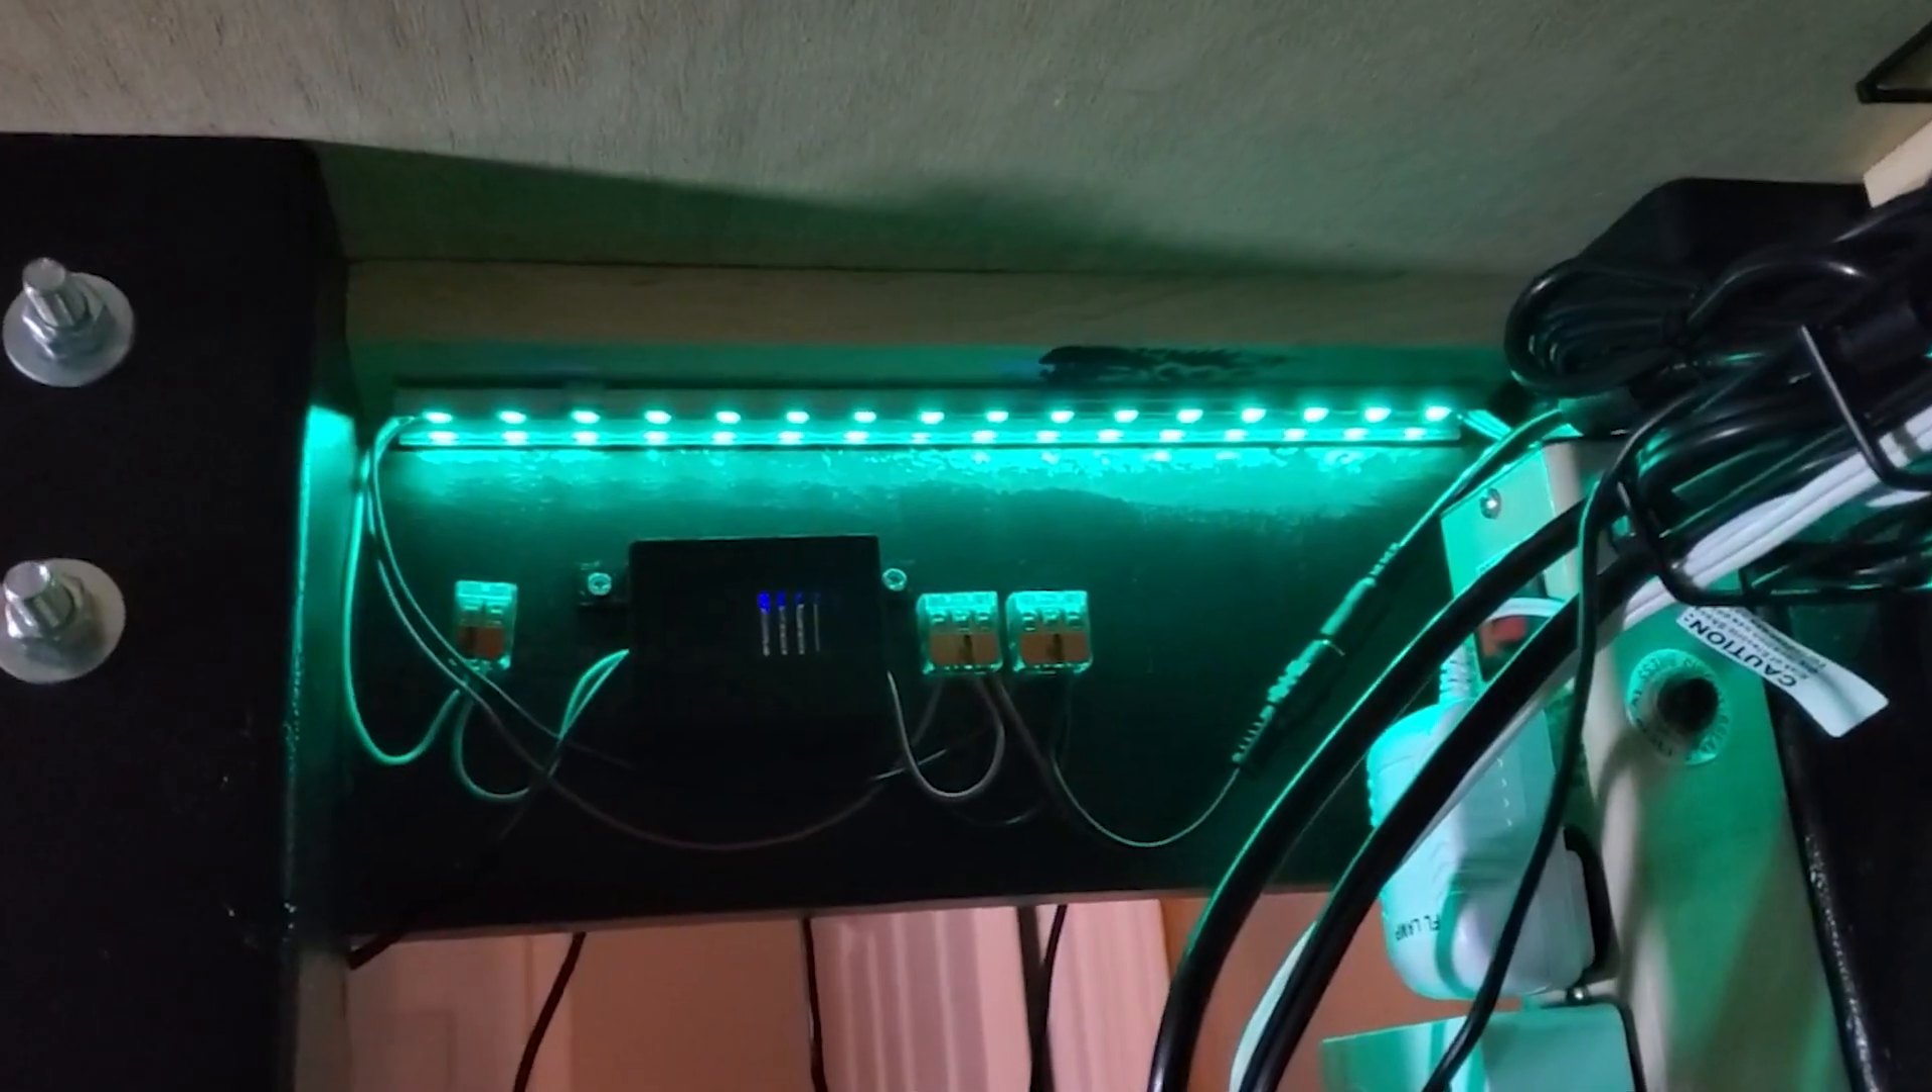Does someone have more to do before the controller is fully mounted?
No.